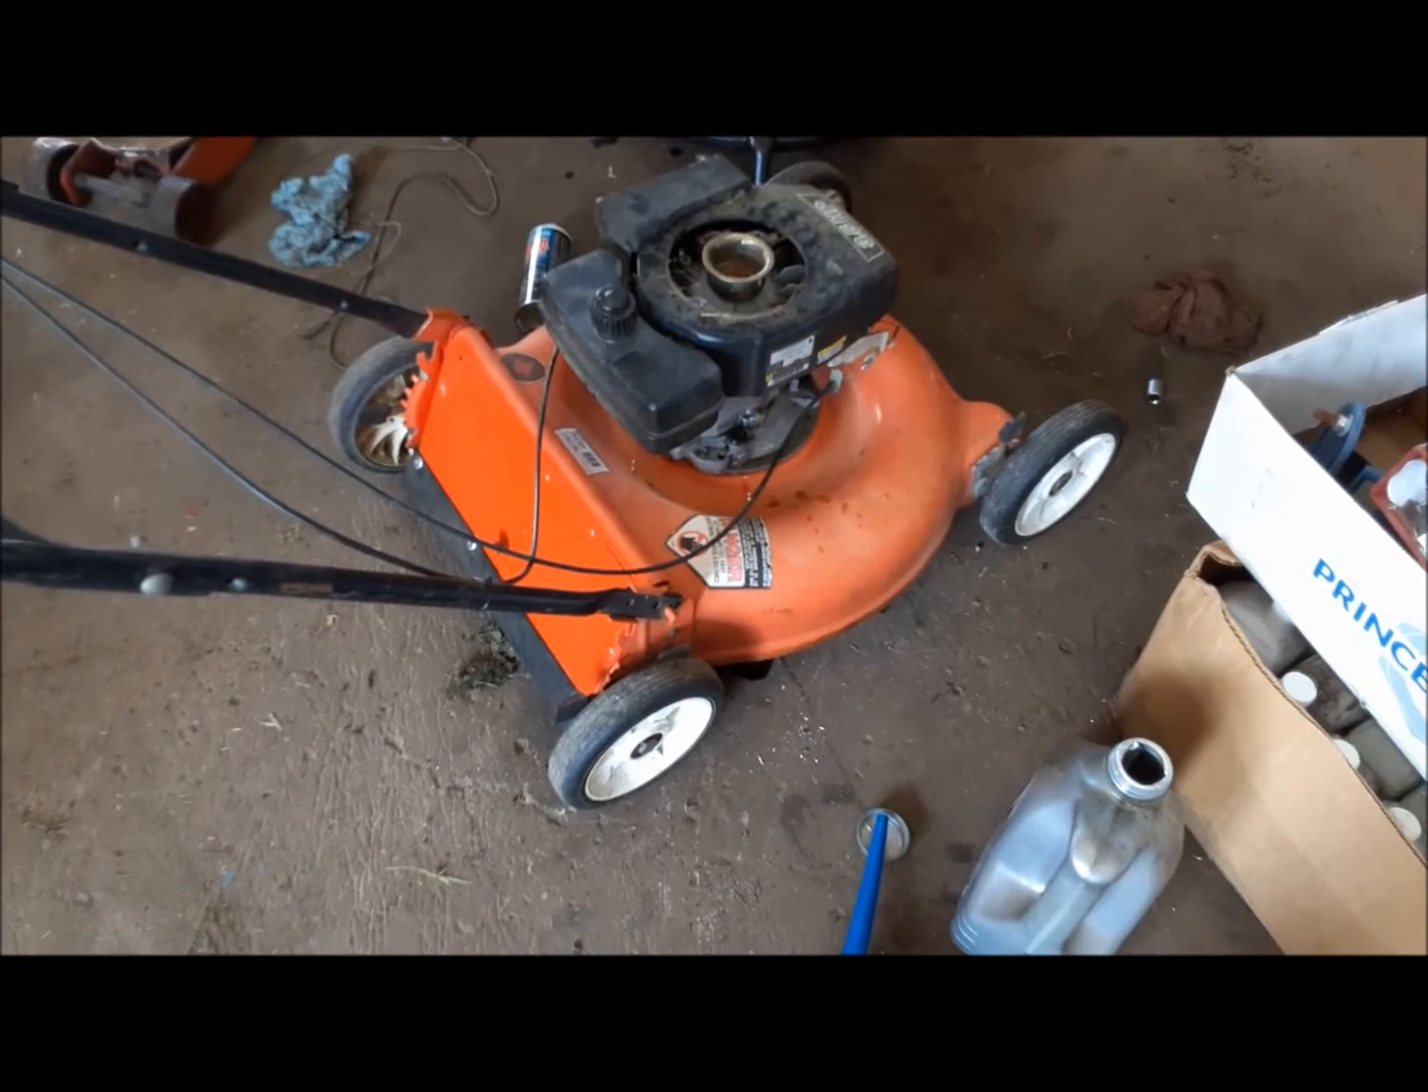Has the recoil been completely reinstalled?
No.